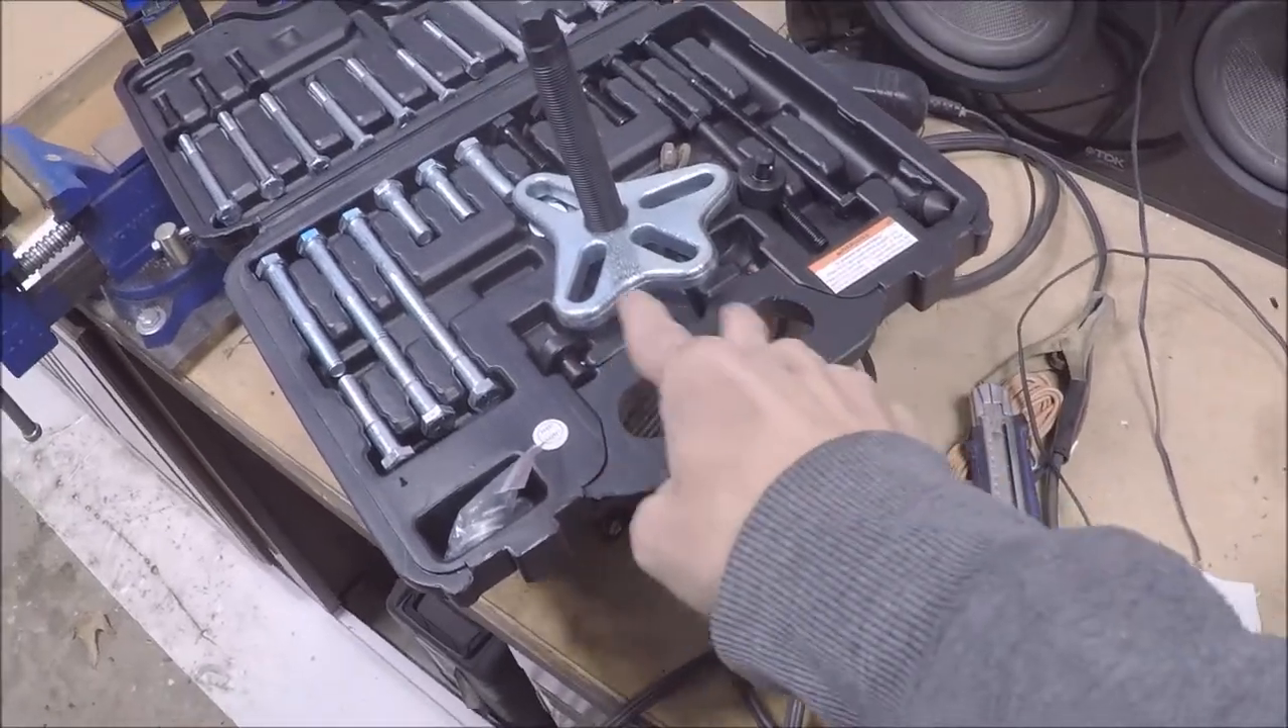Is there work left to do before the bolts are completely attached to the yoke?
Yes.